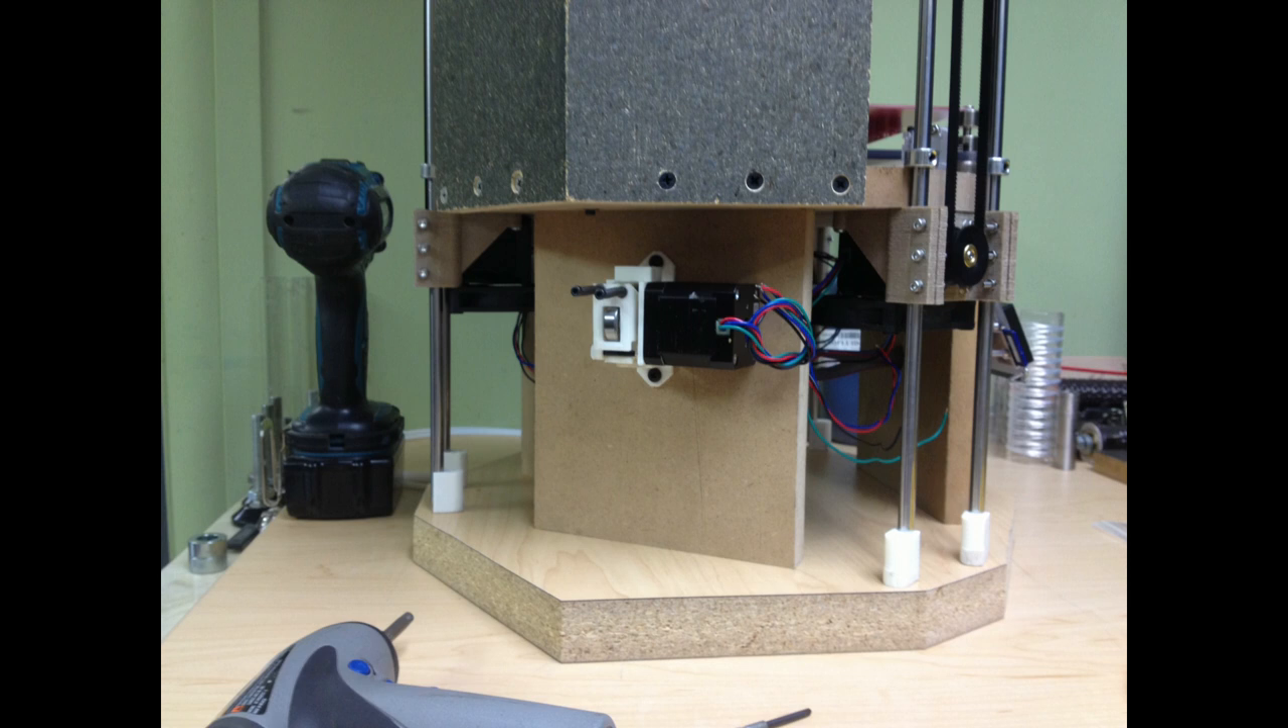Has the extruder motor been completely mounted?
Yes.